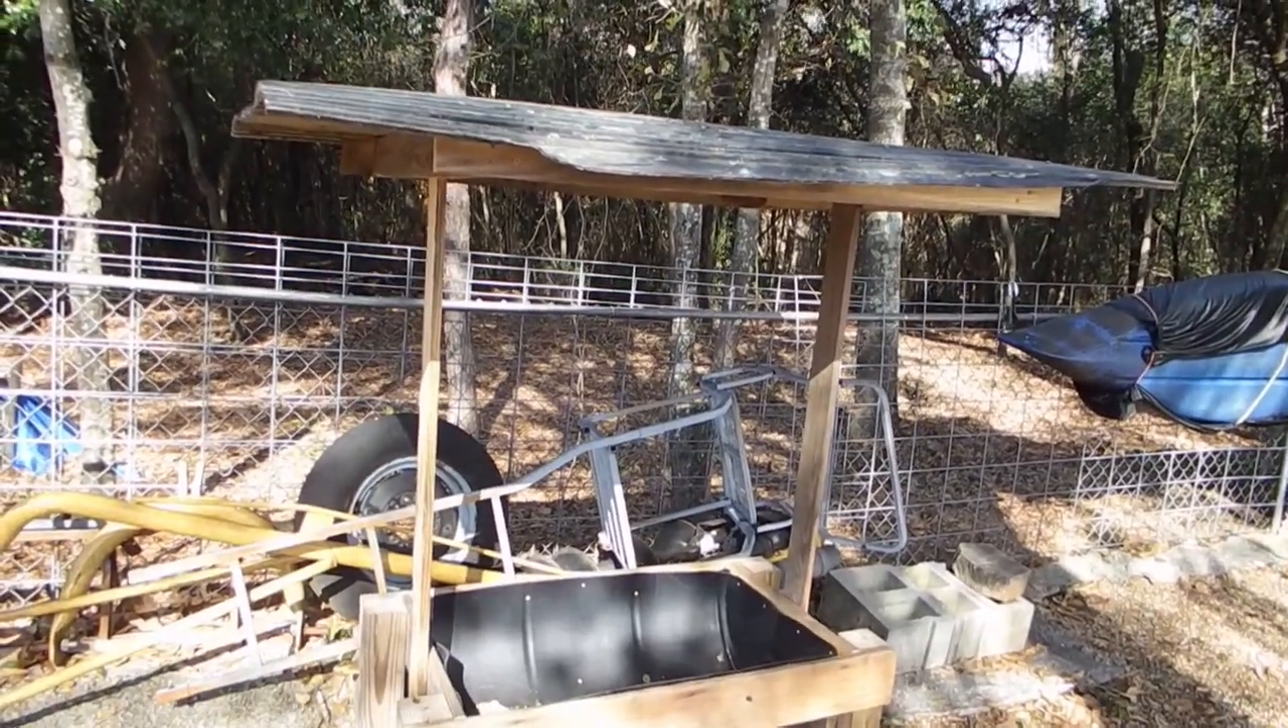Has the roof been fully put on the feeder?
Yes.